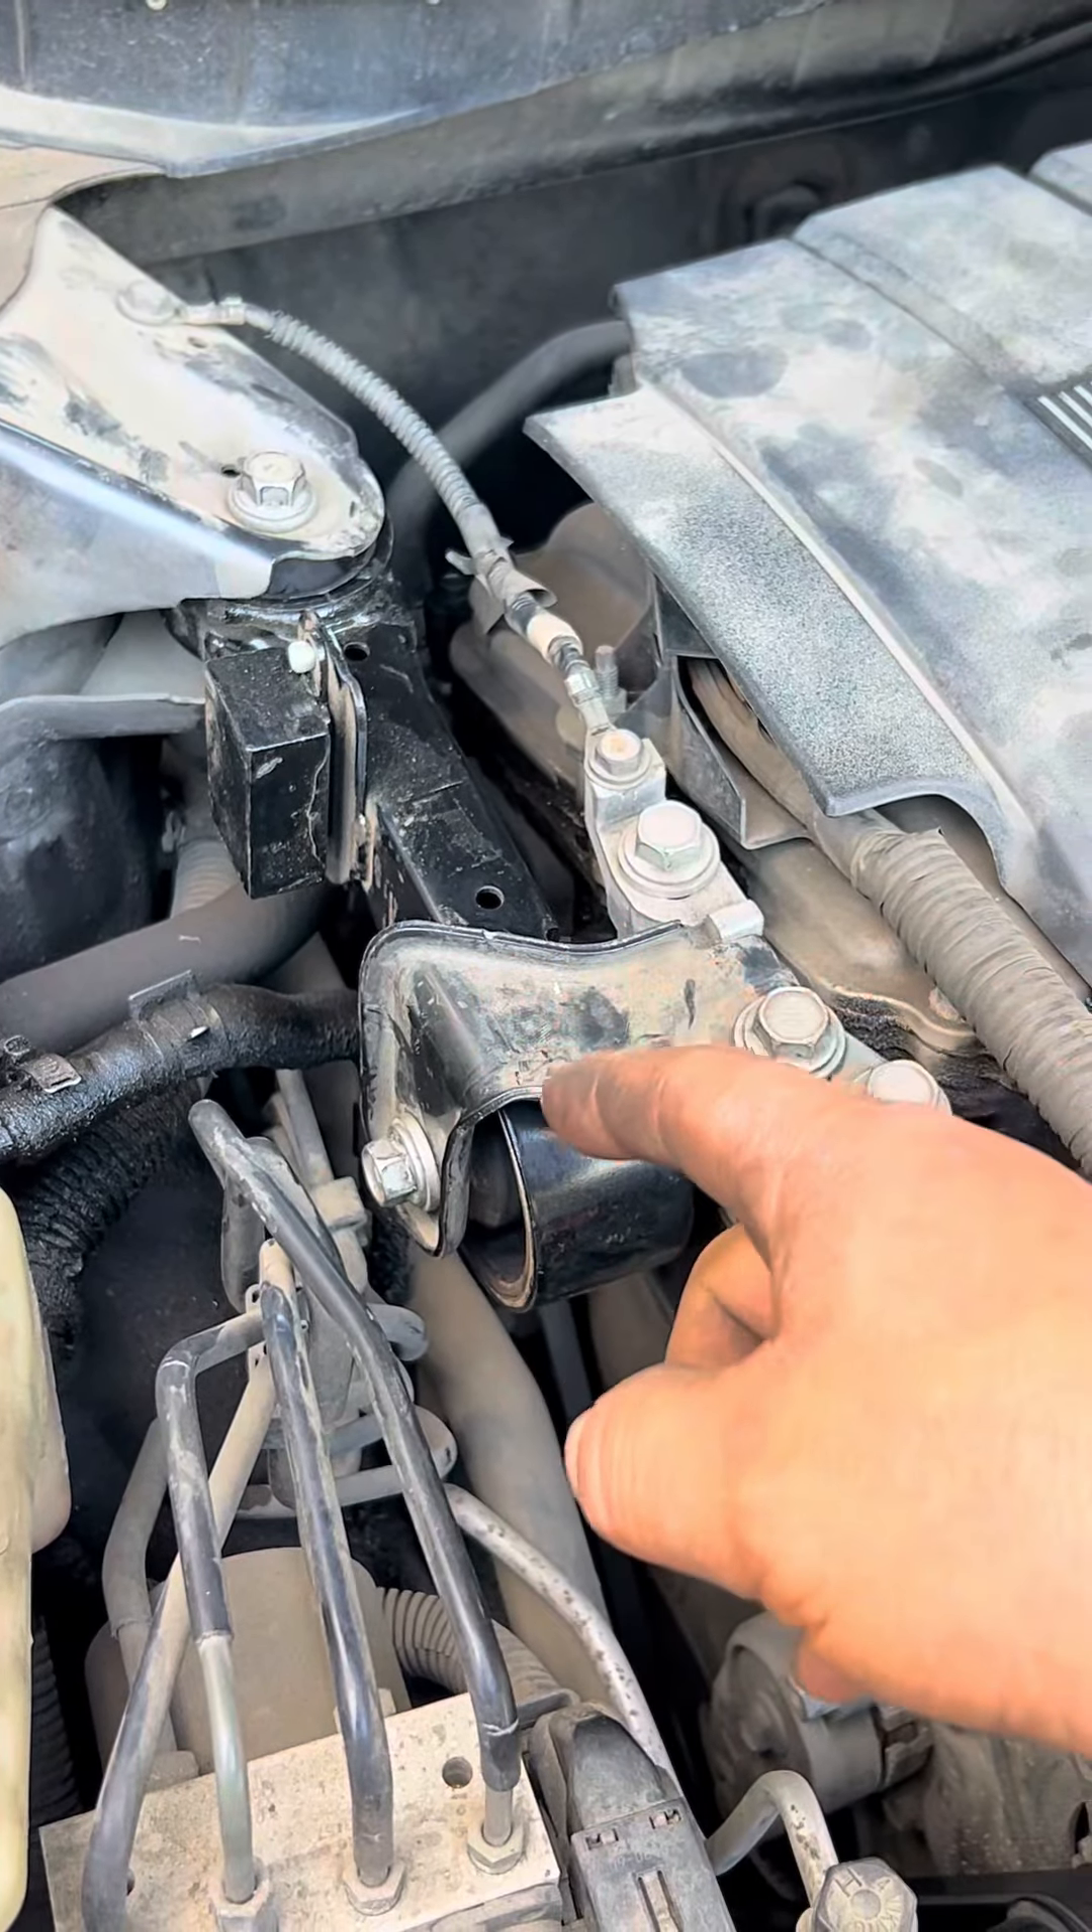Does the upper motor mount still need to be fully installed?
No.